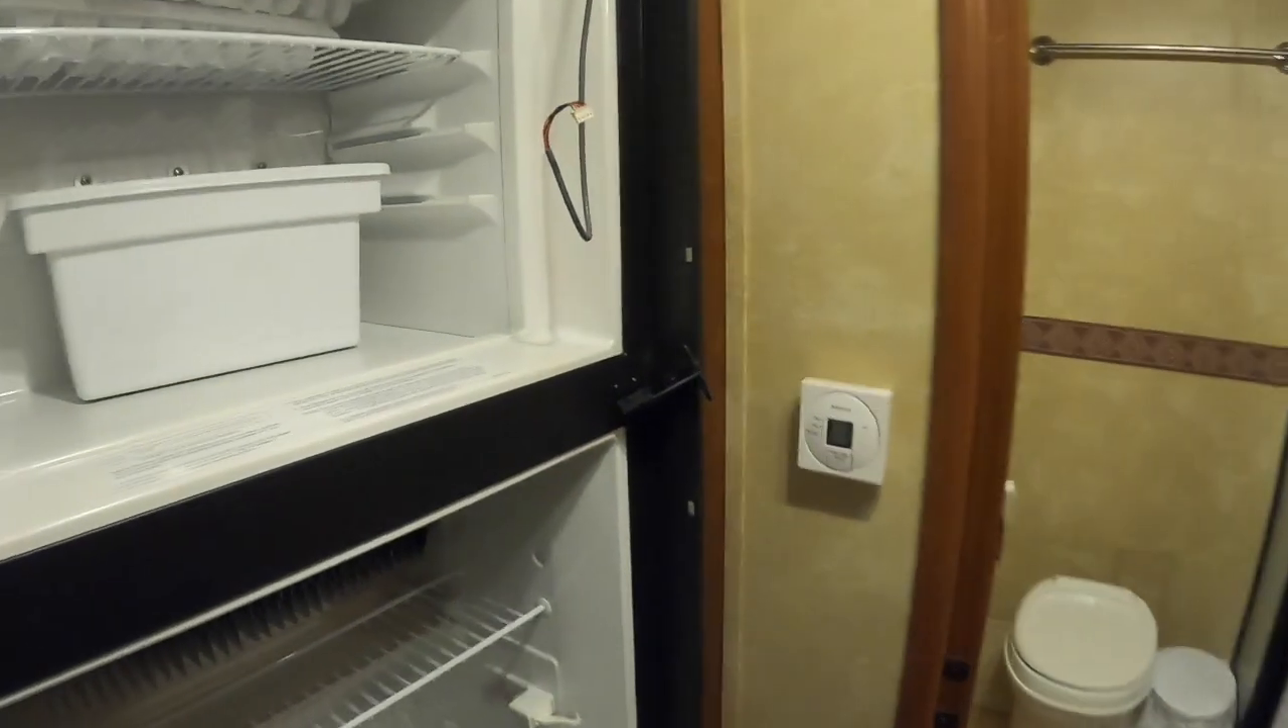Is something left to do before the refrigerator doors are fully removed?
No.